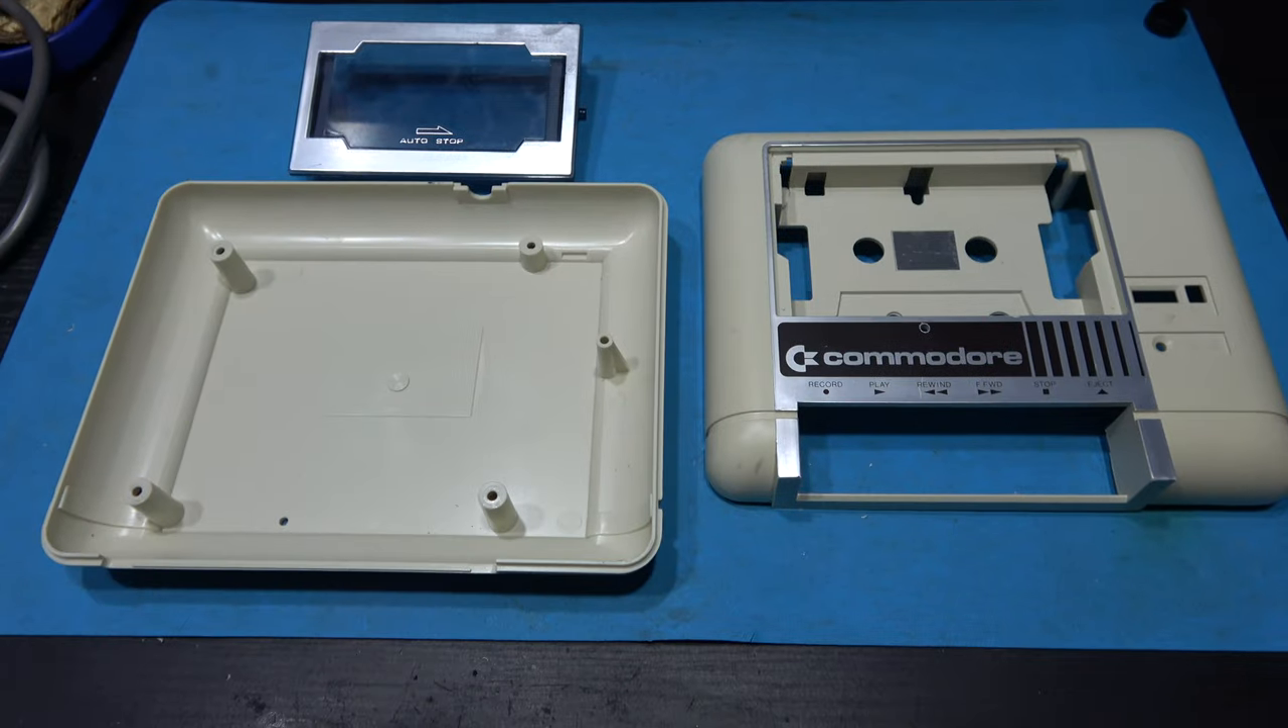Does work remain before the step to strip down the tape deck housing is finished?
No.